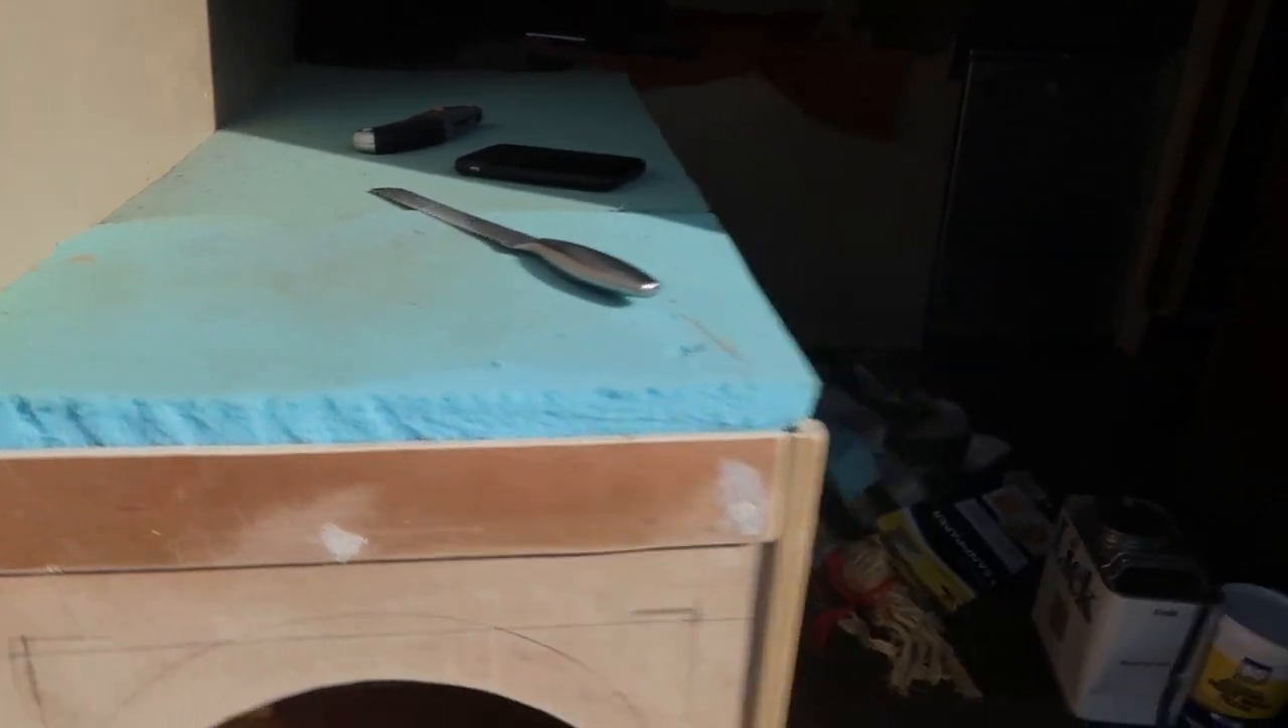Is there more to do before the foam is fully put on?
No.